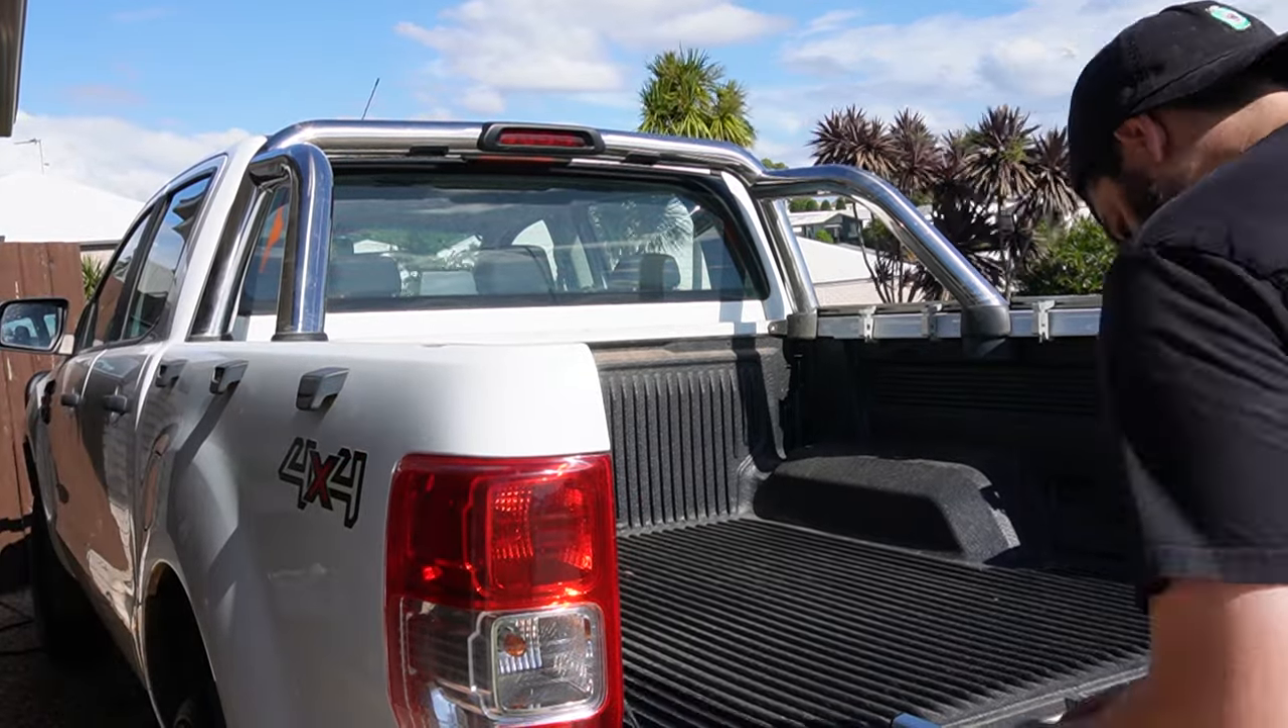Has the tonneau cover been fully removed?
Yes.